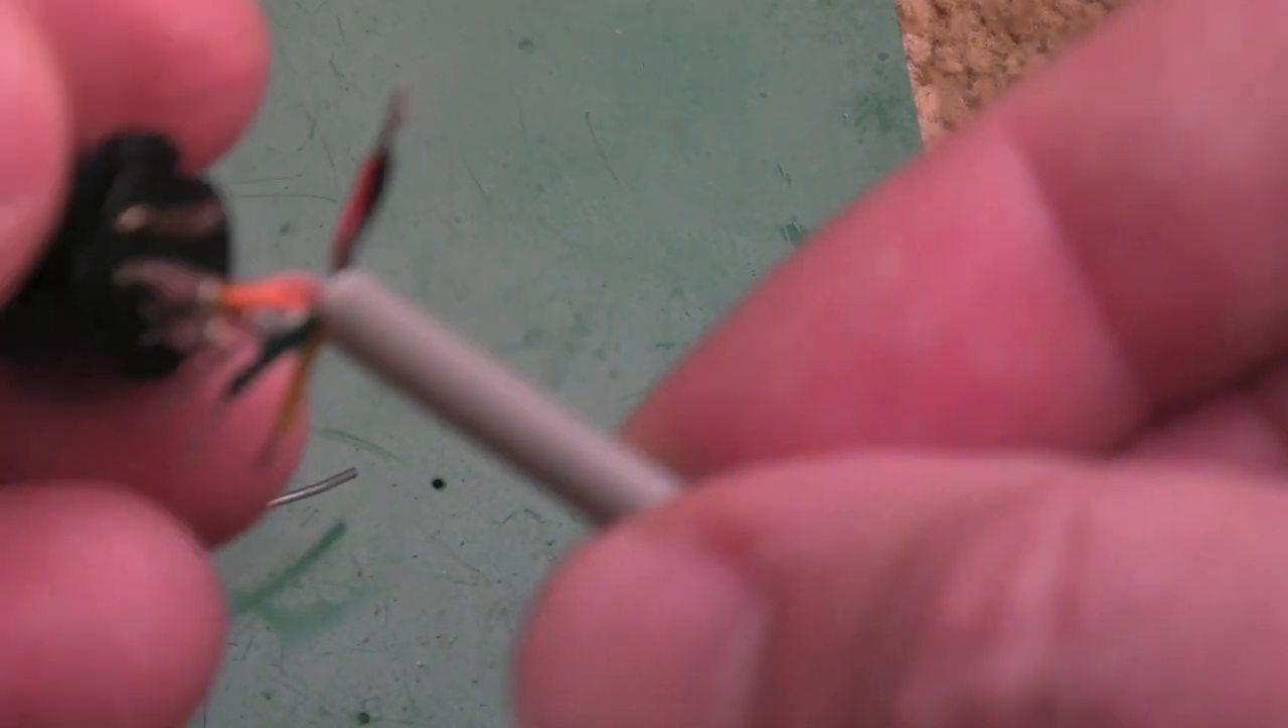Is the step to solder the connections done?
No.